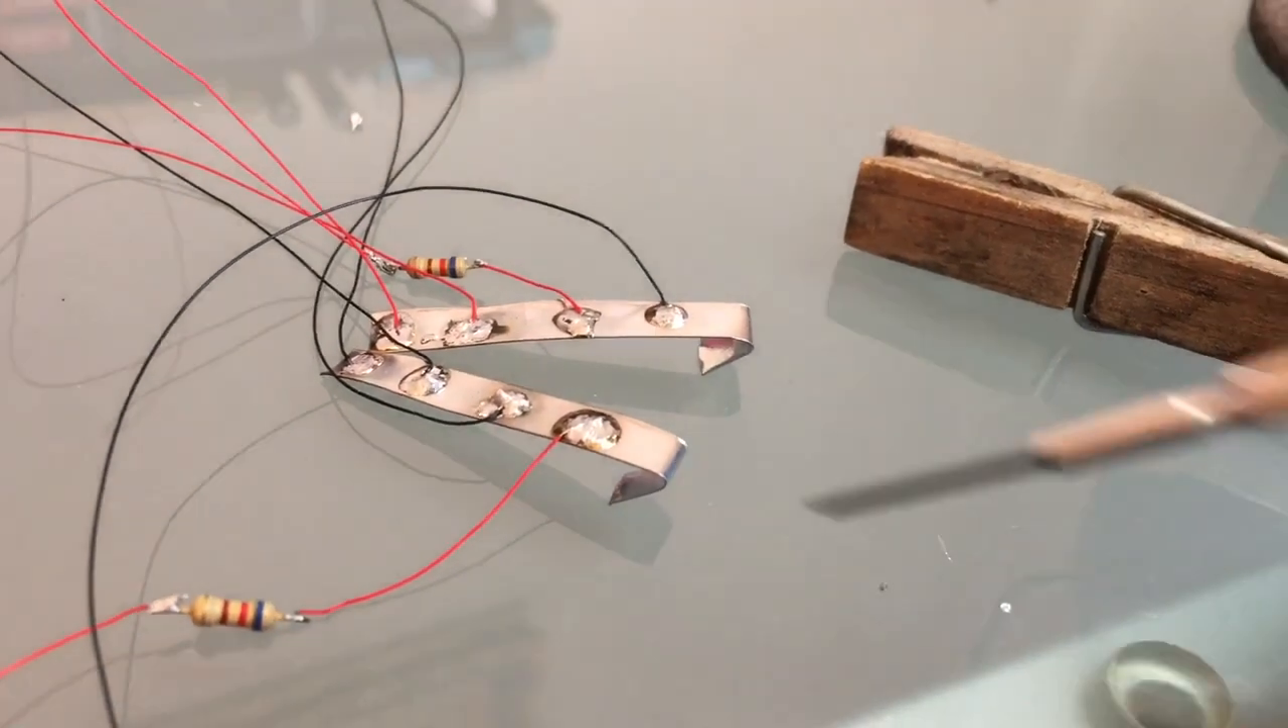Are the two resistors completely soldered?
Yes.